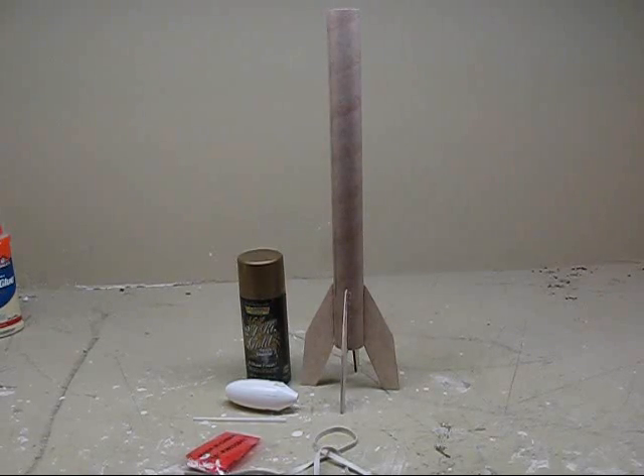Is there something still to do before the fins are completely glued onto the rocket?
No.